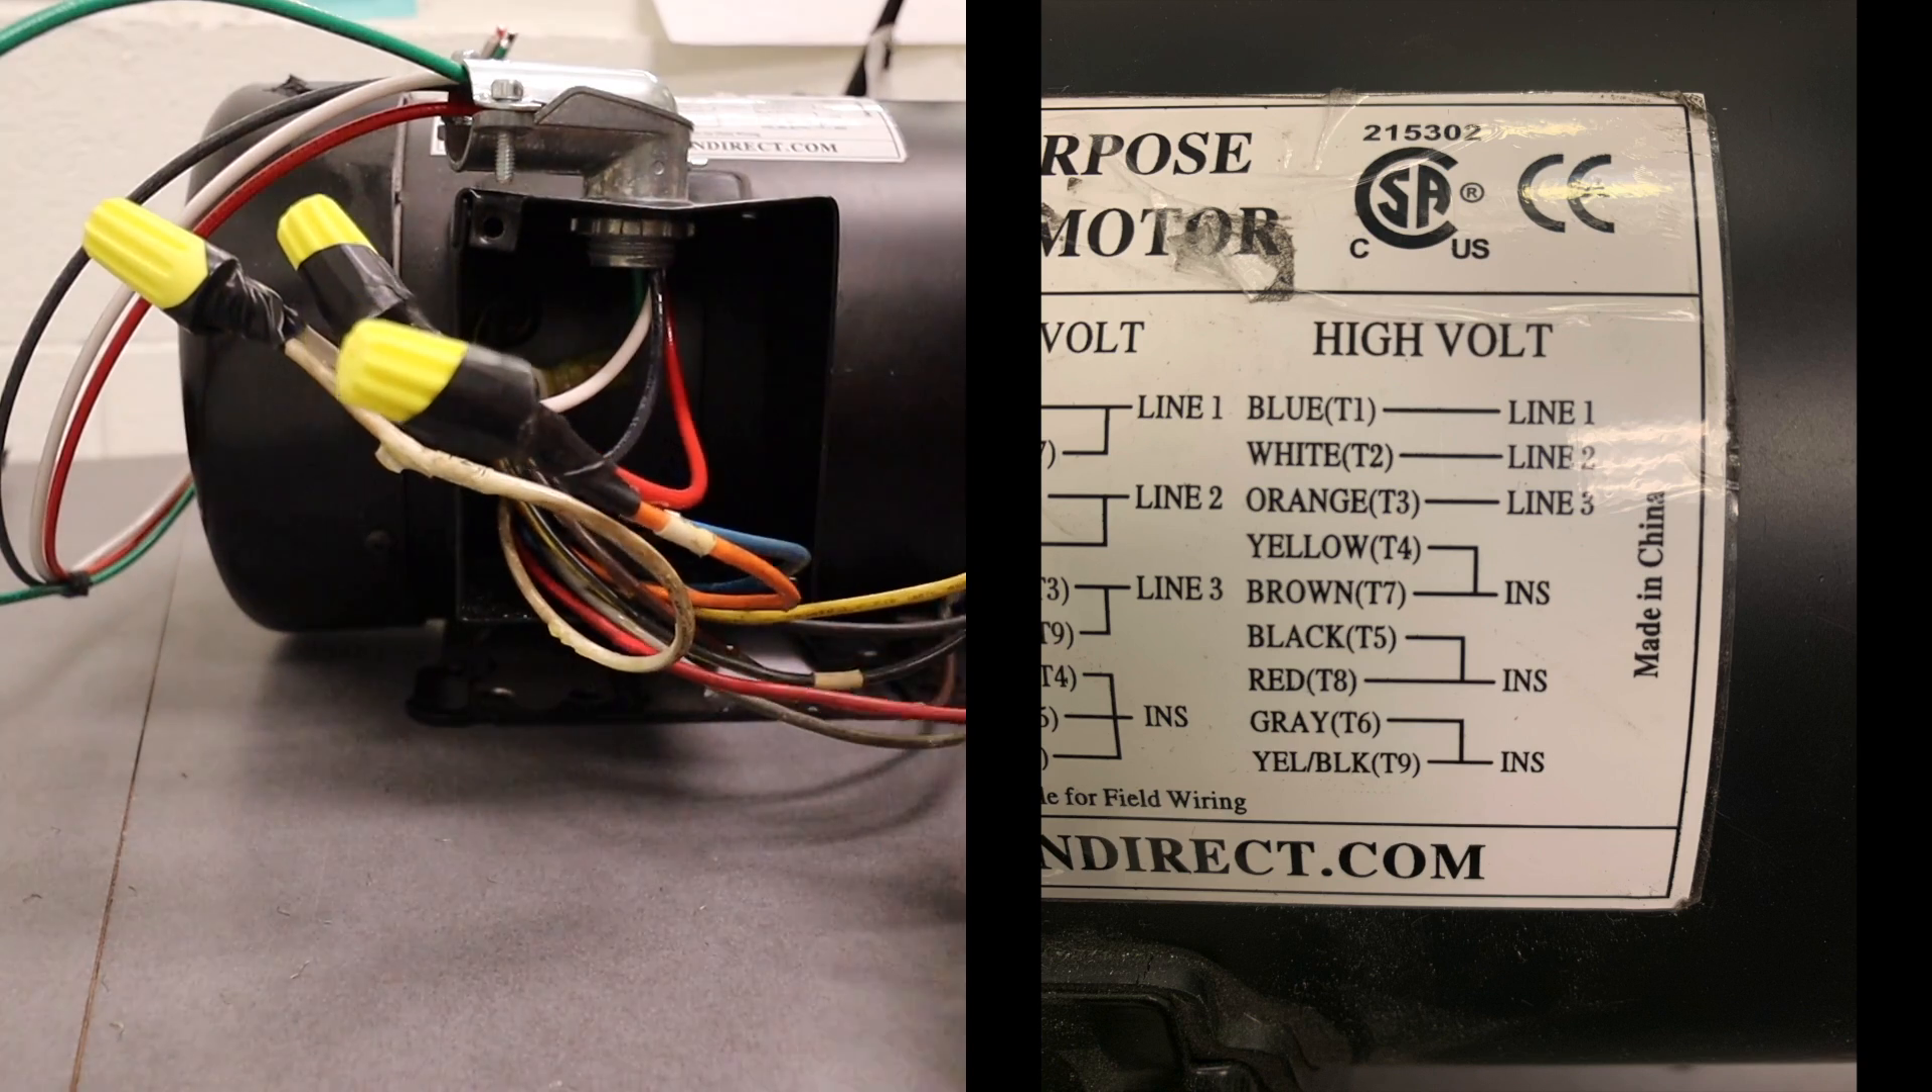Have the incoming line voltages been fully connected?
Yes.